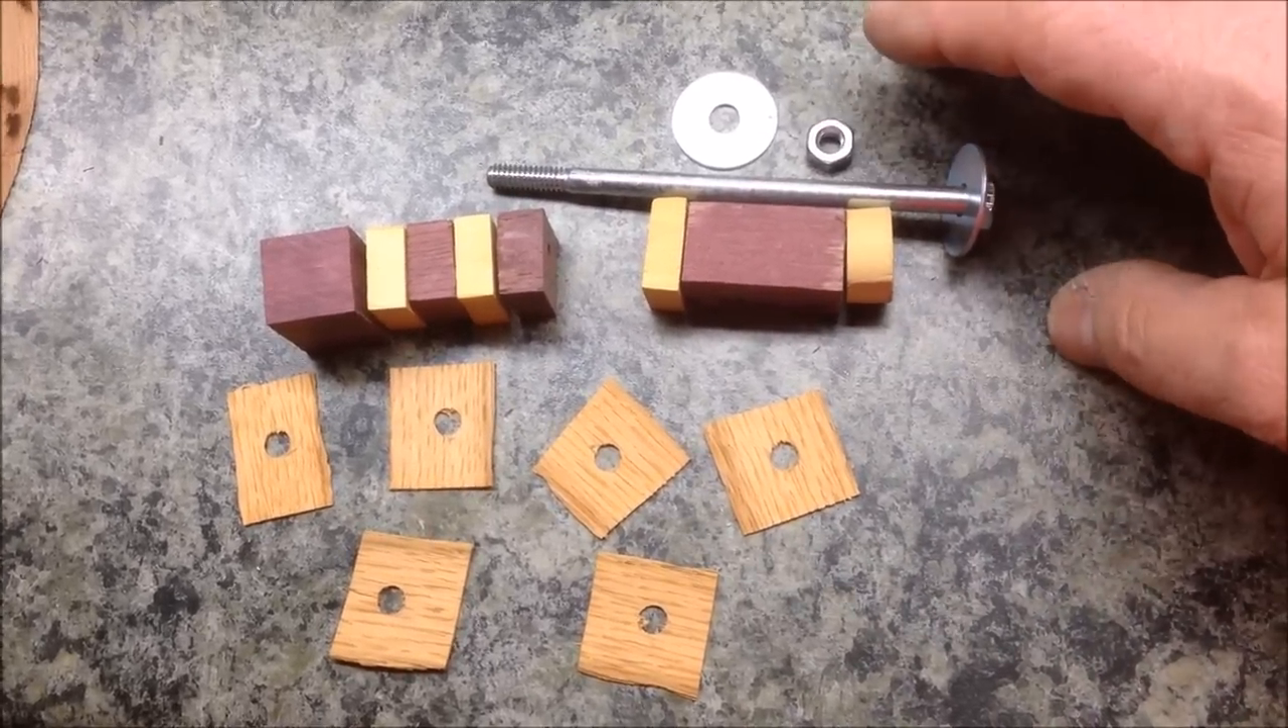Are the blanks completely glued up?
No.